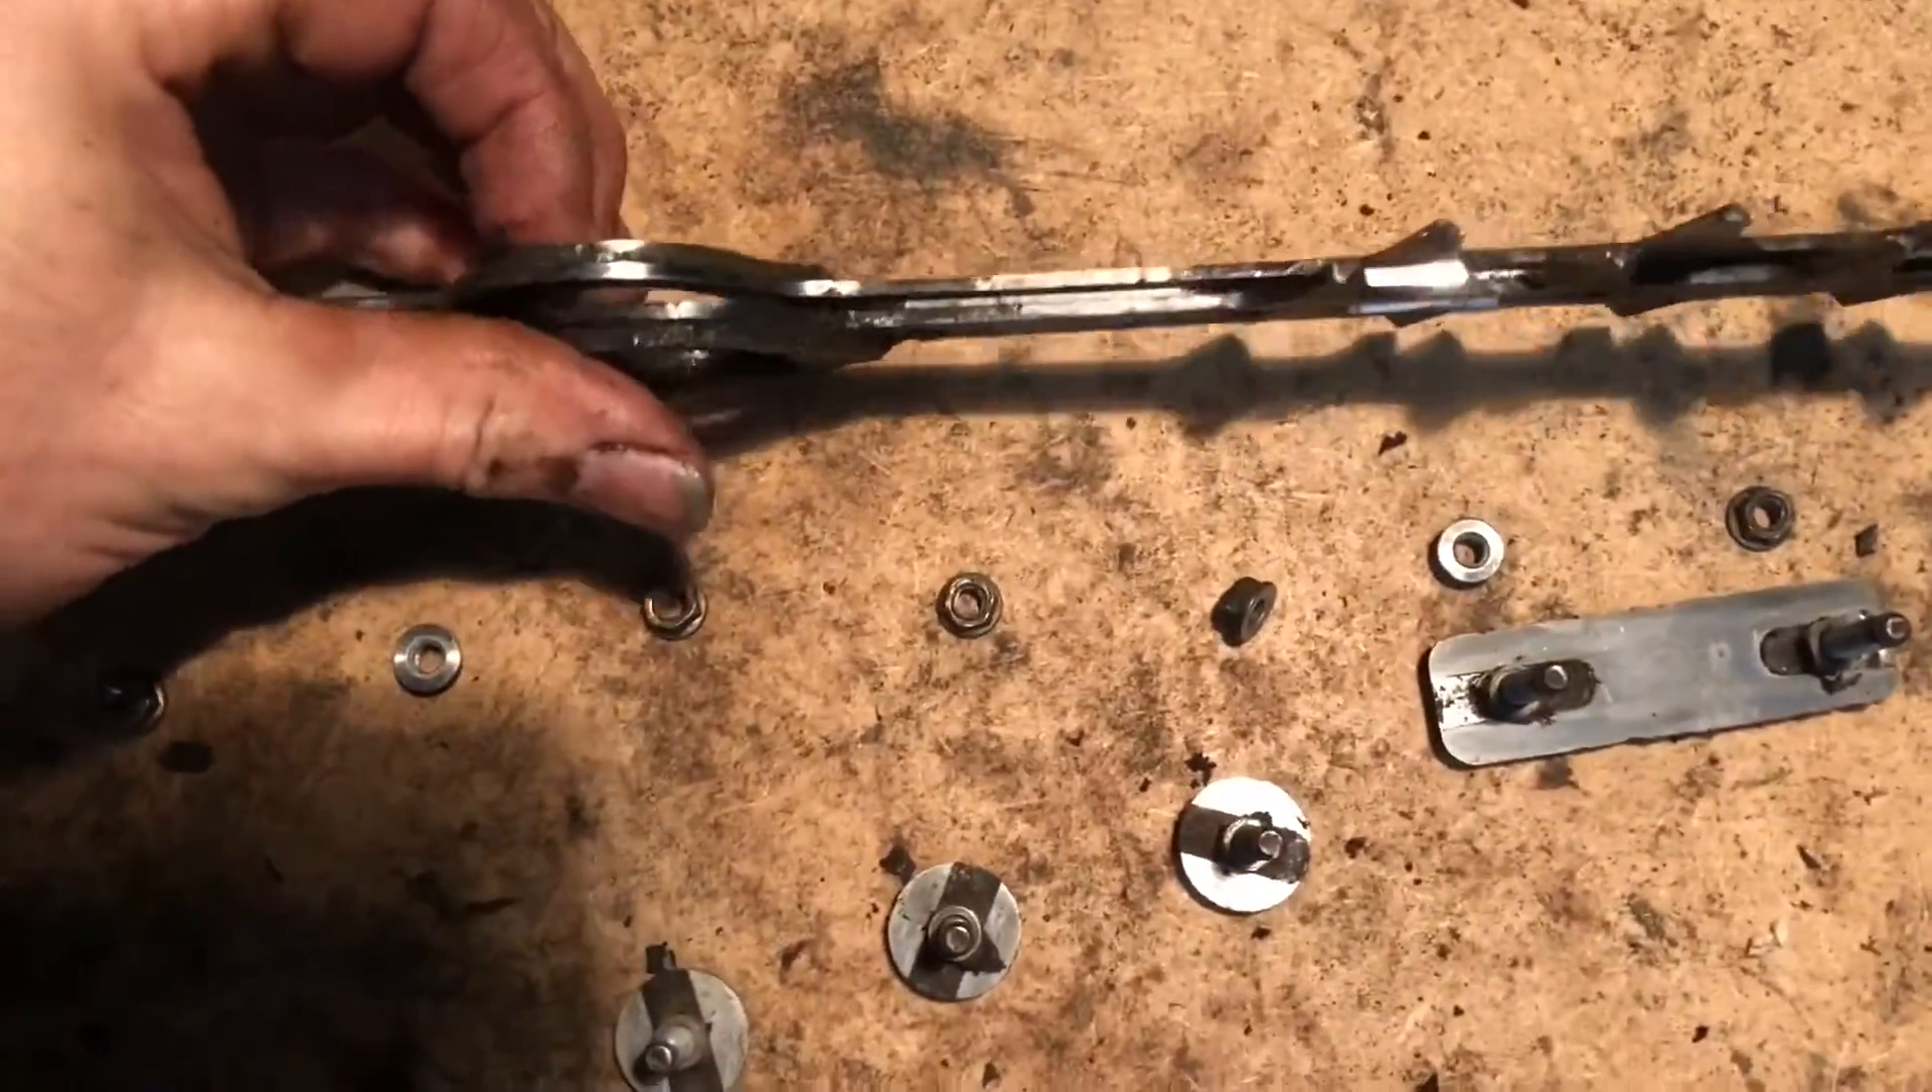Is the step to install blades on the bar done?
No.